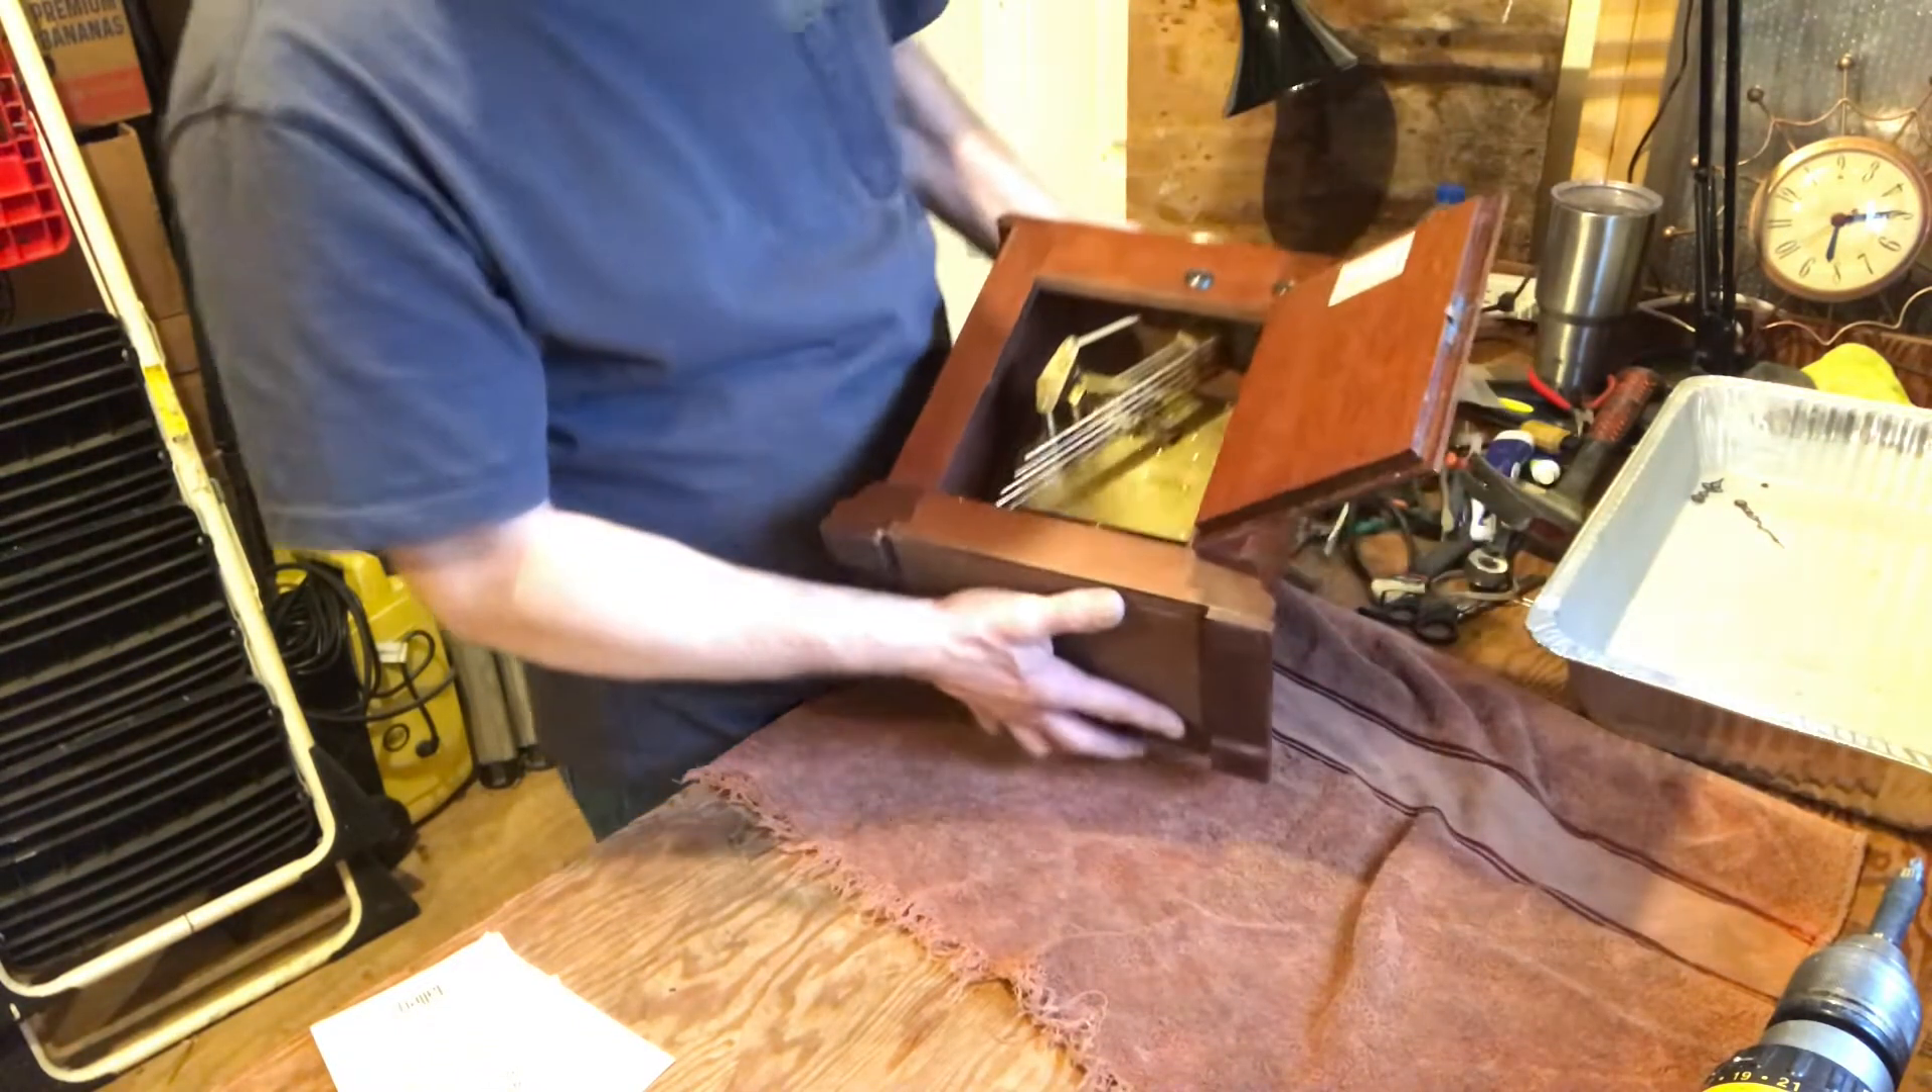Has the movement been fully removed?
No.